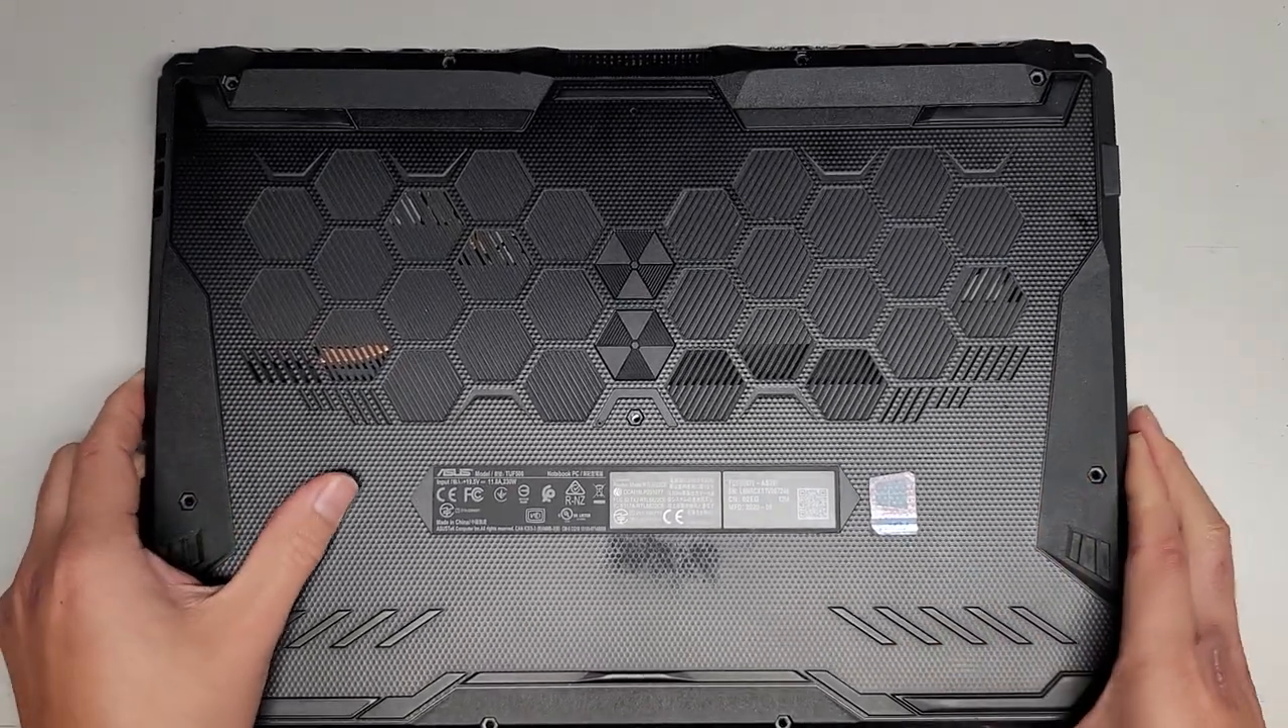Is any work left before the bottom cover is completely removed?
Yes.